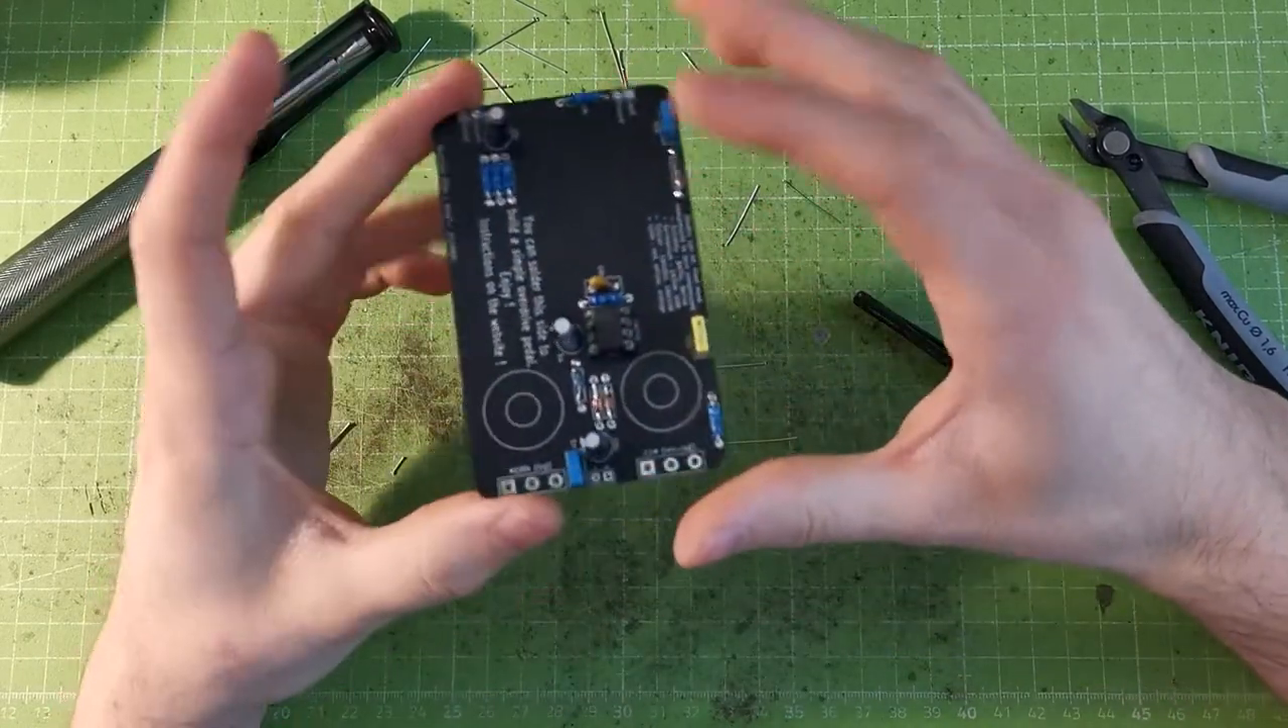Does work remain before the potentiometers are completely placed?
Yes.